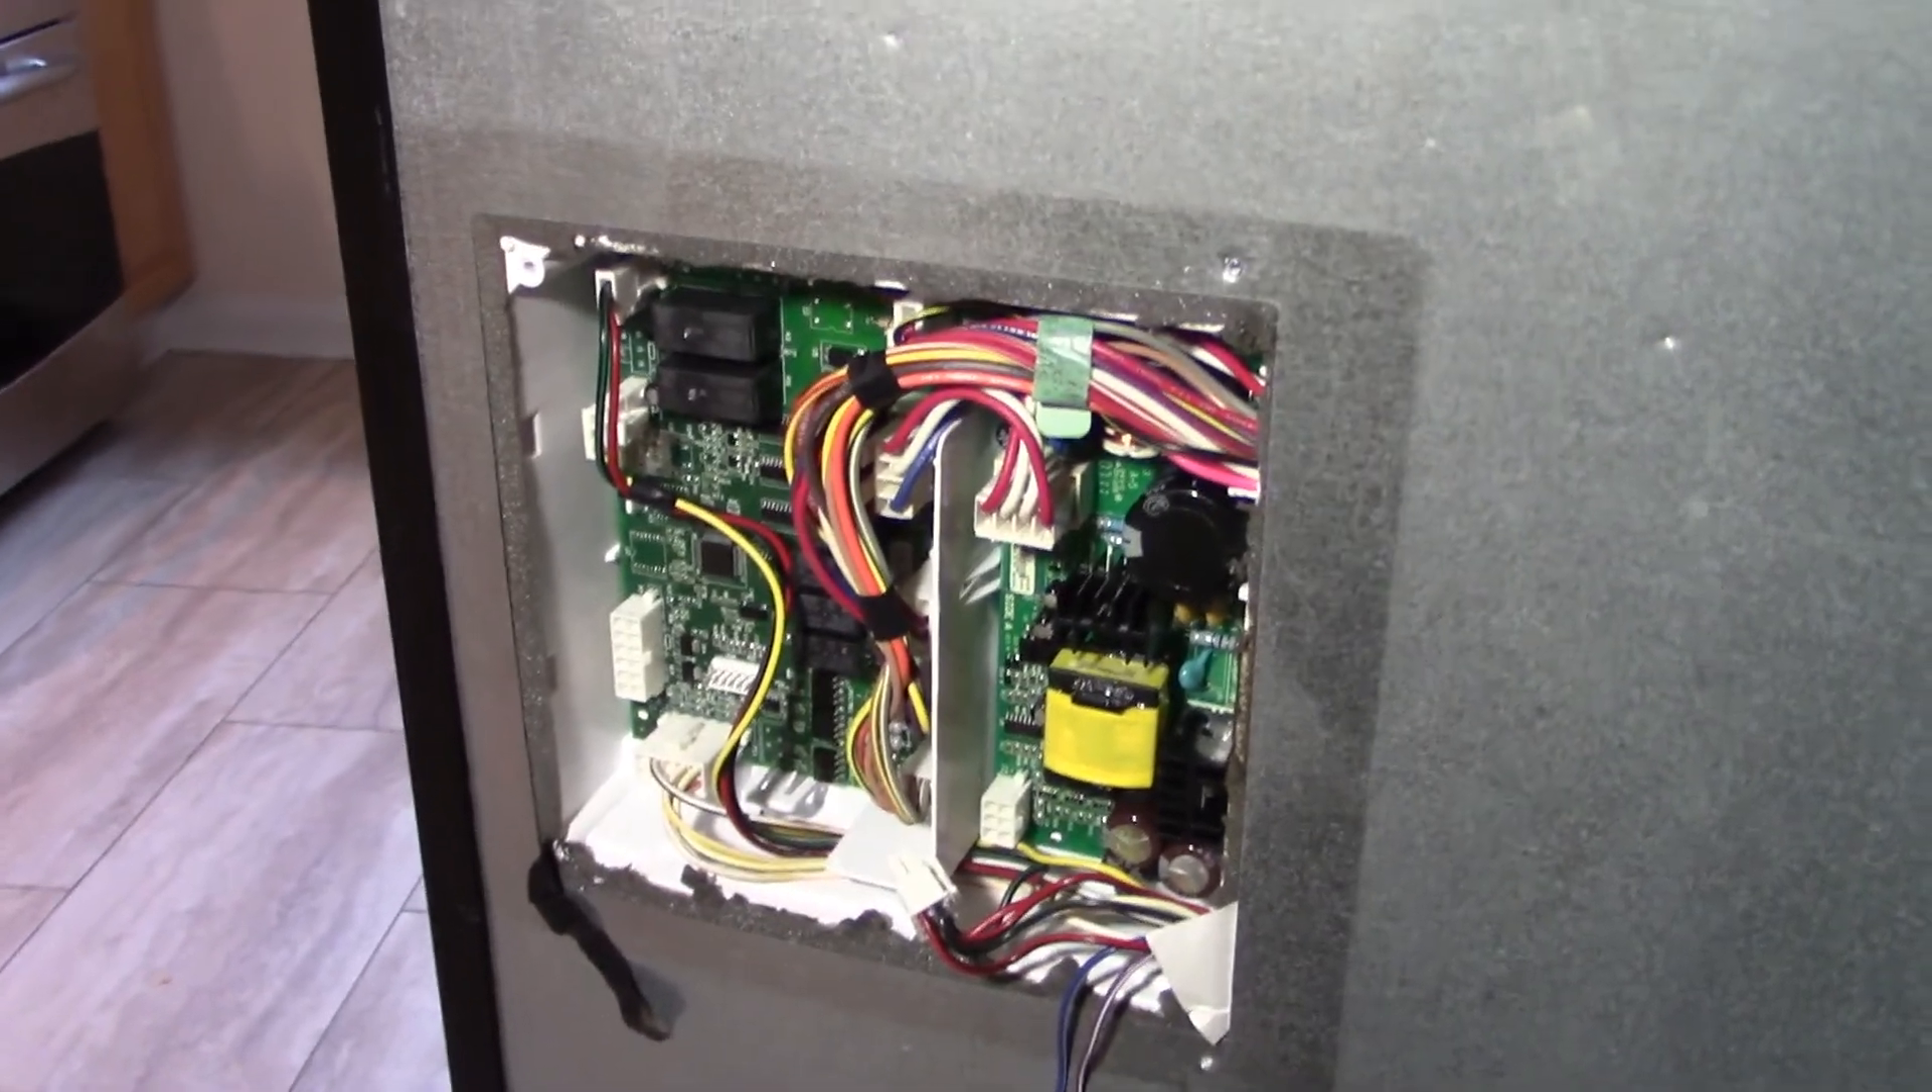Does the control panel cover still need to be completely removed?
No.